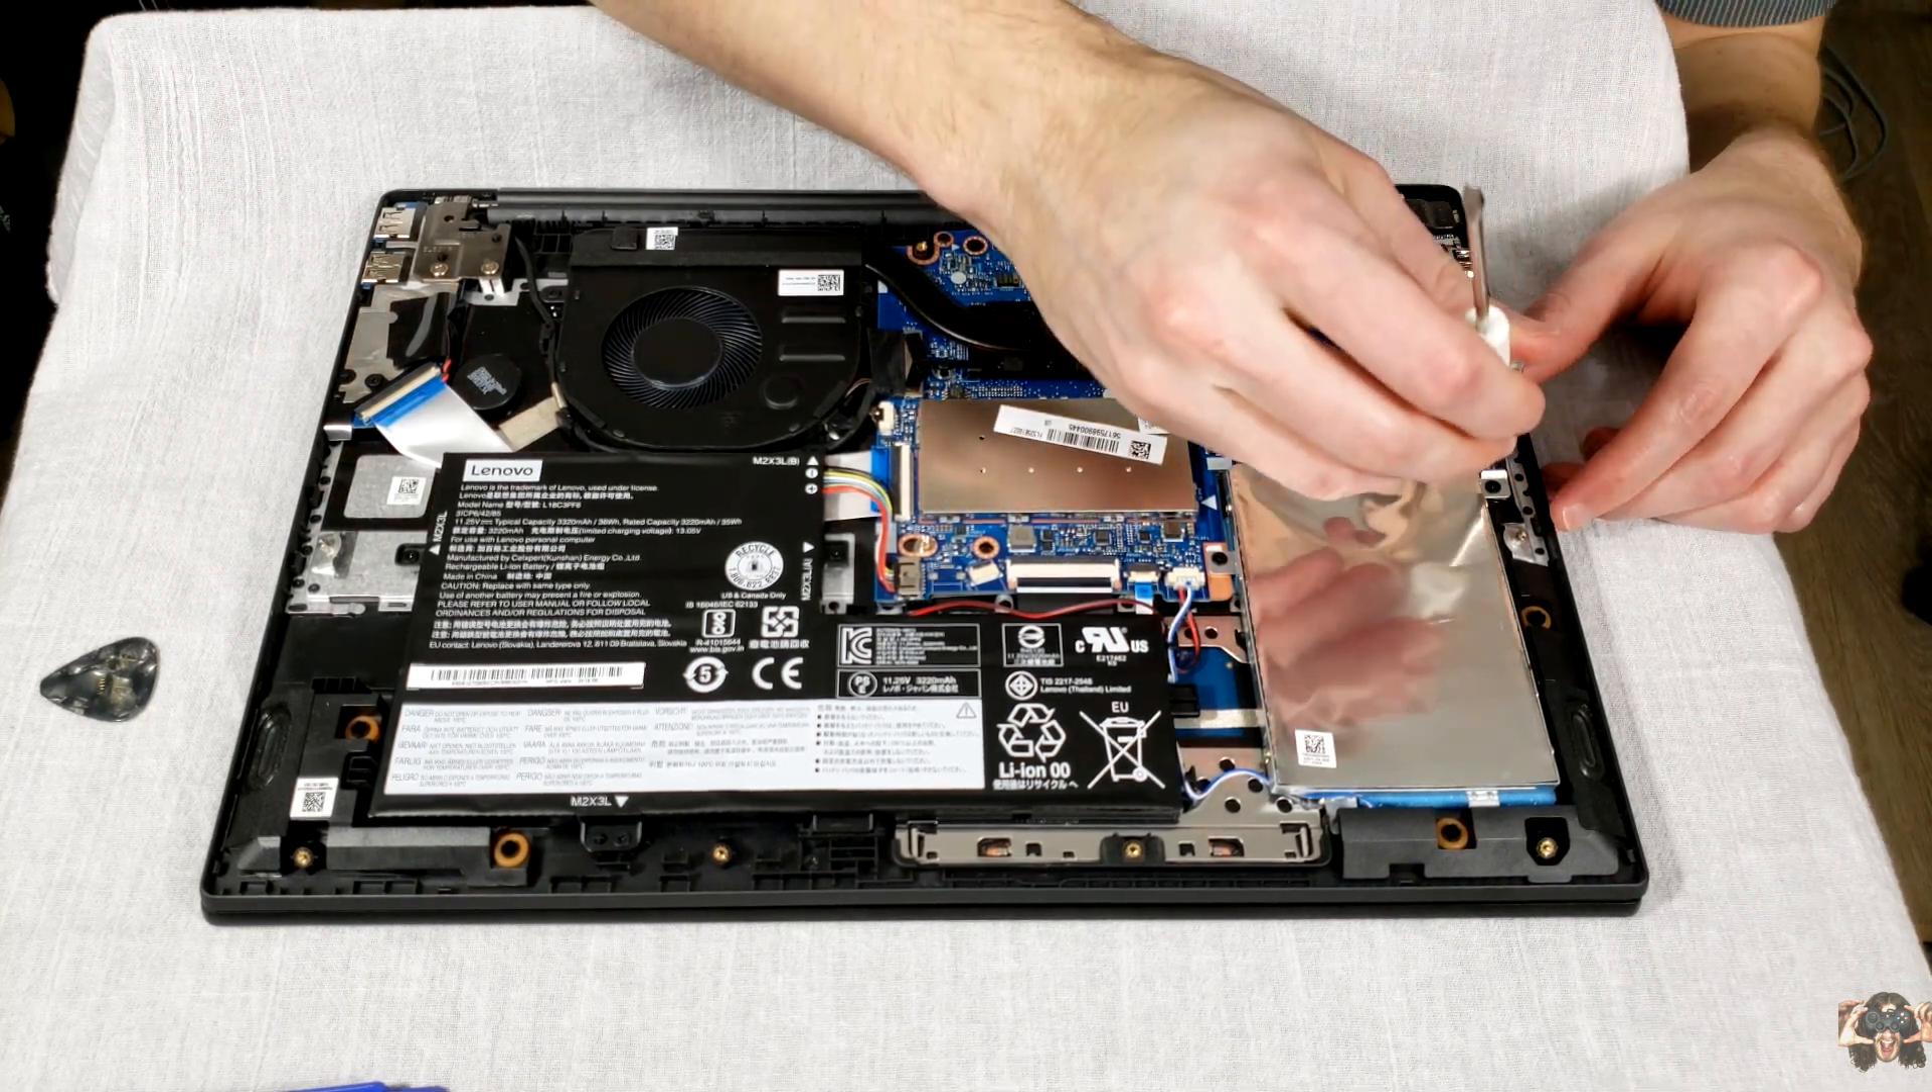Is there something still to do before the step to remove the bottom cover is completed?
No.